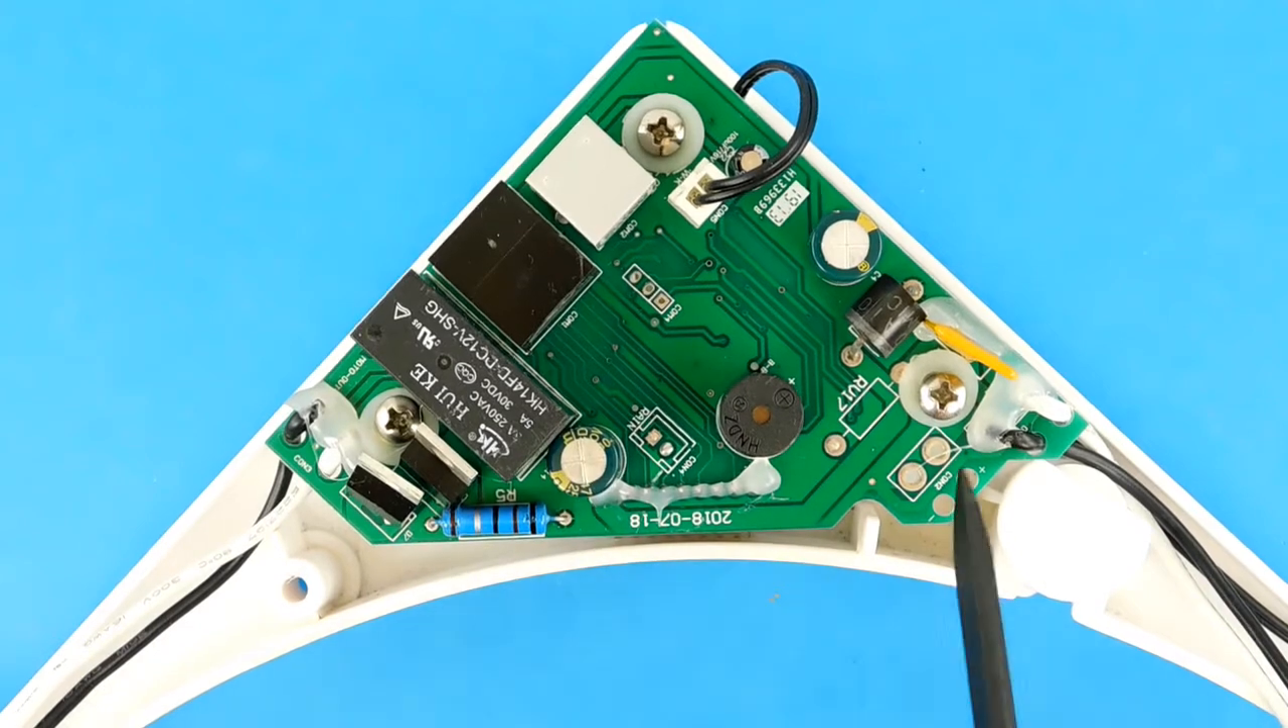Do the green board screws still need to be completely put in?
No.